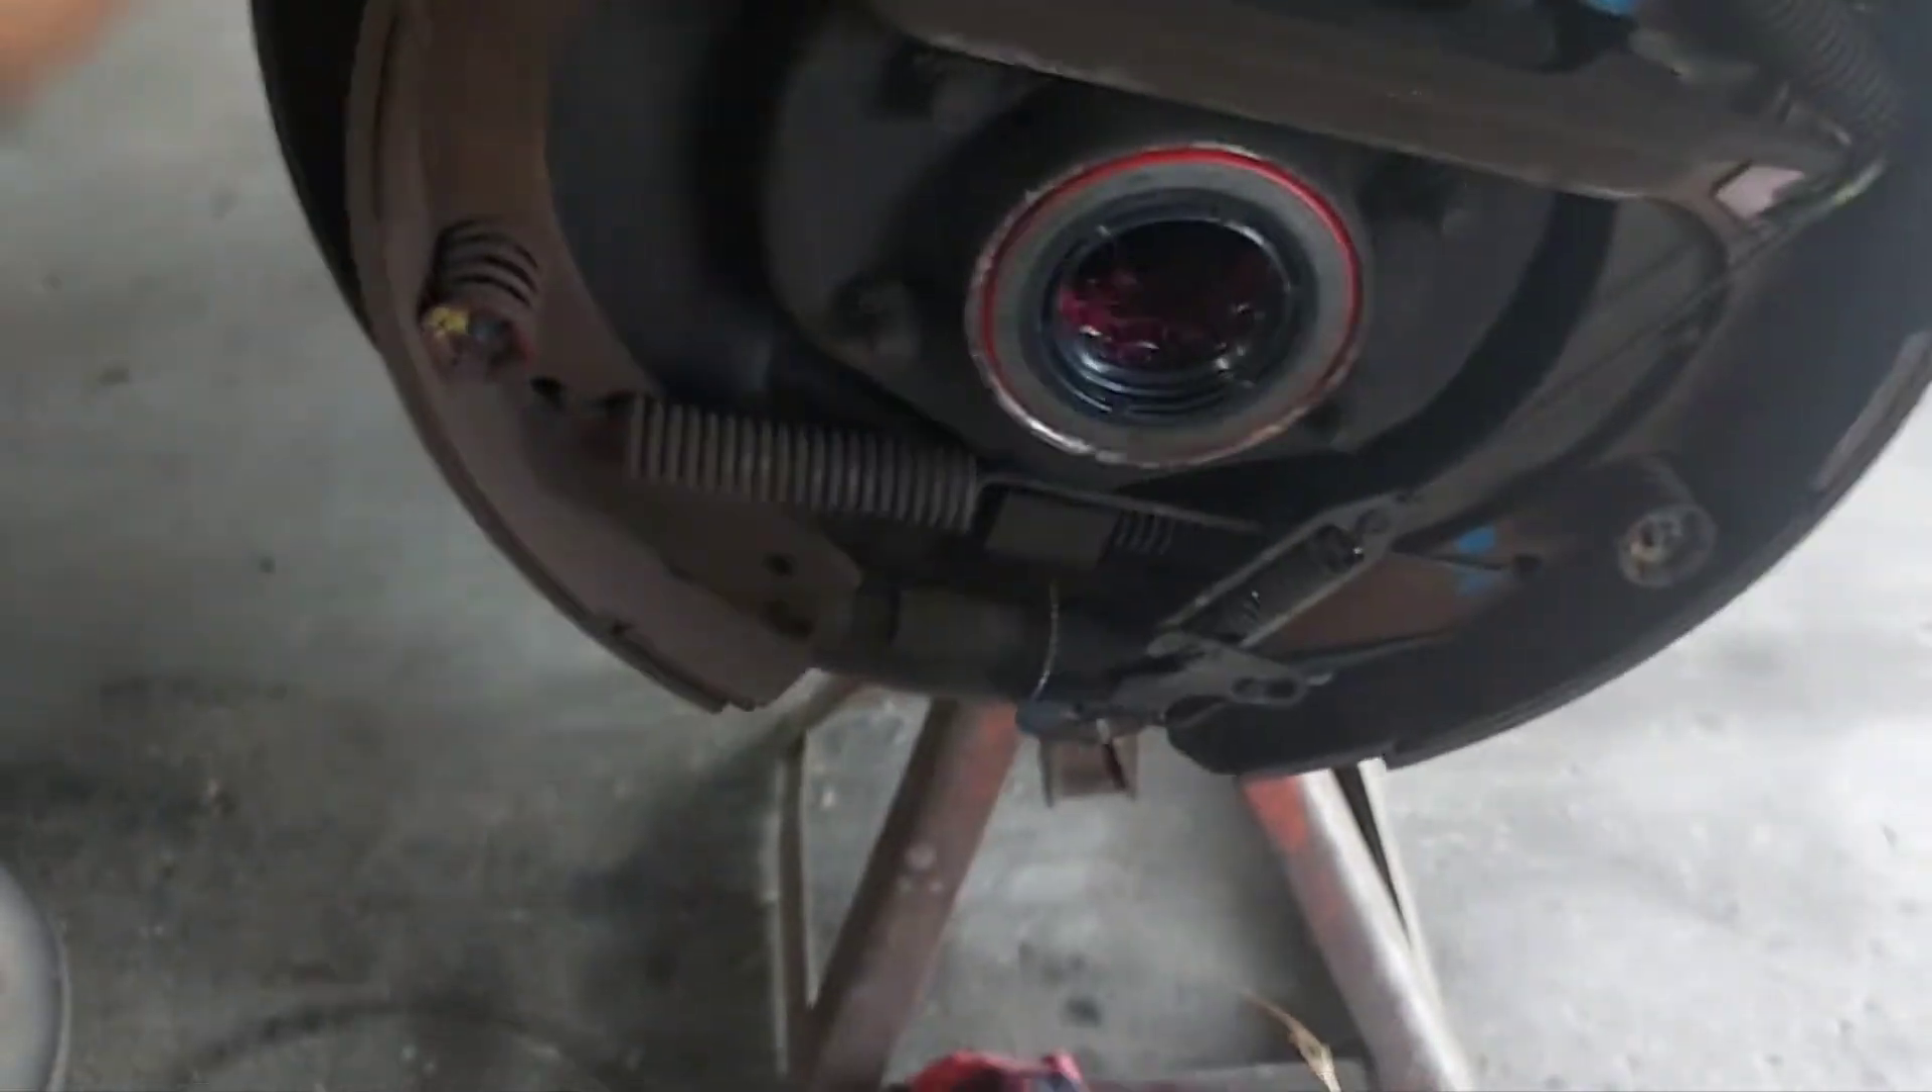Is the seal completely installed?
Yes.